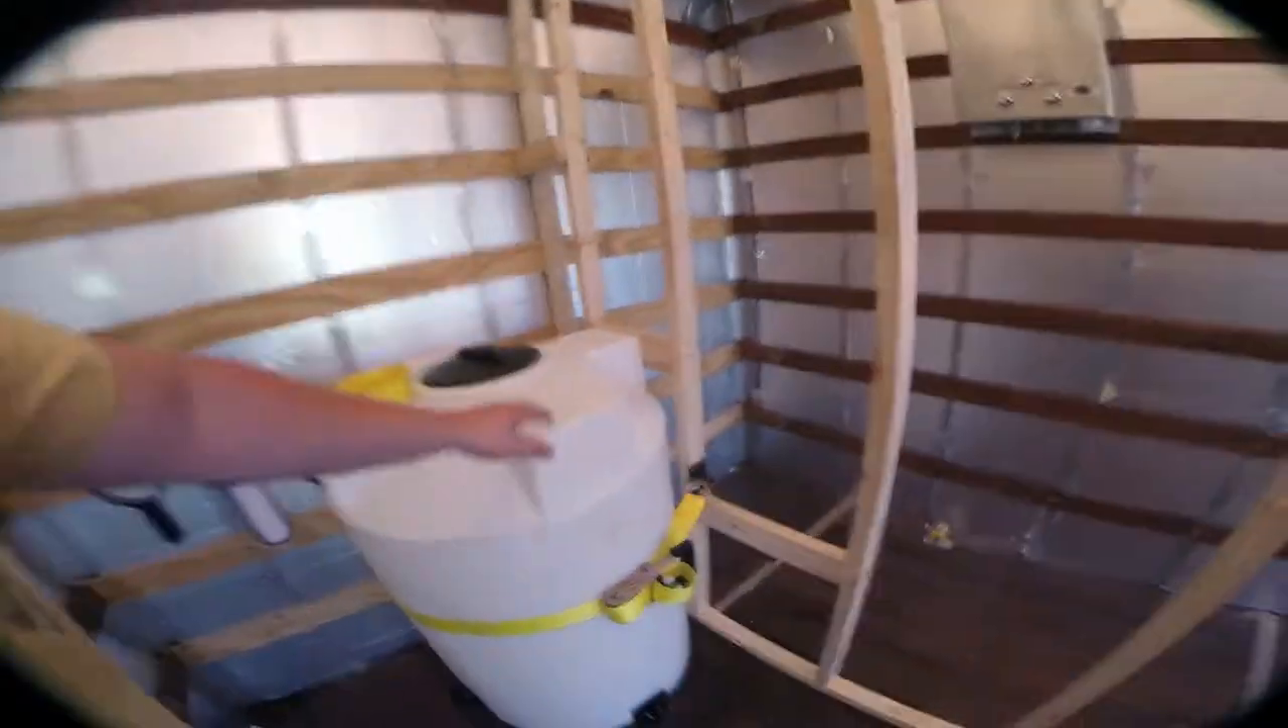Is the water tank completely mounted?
Yes.